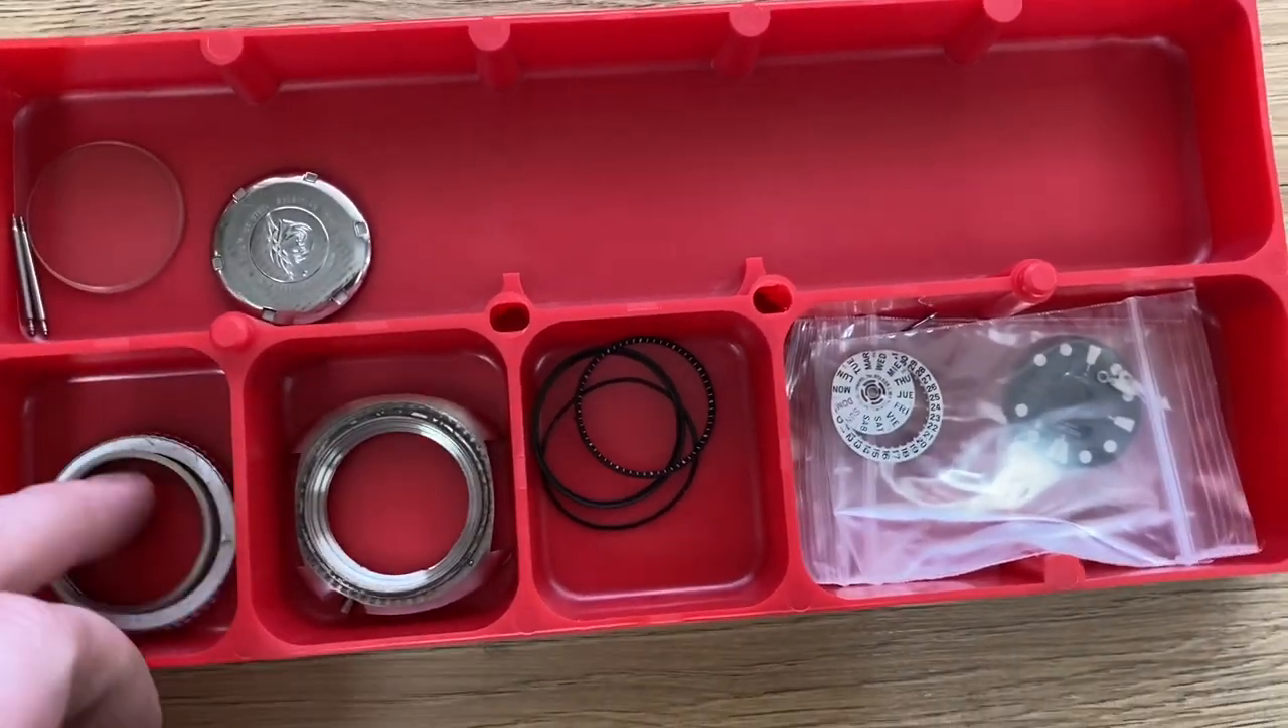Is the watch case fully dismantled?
Yes.